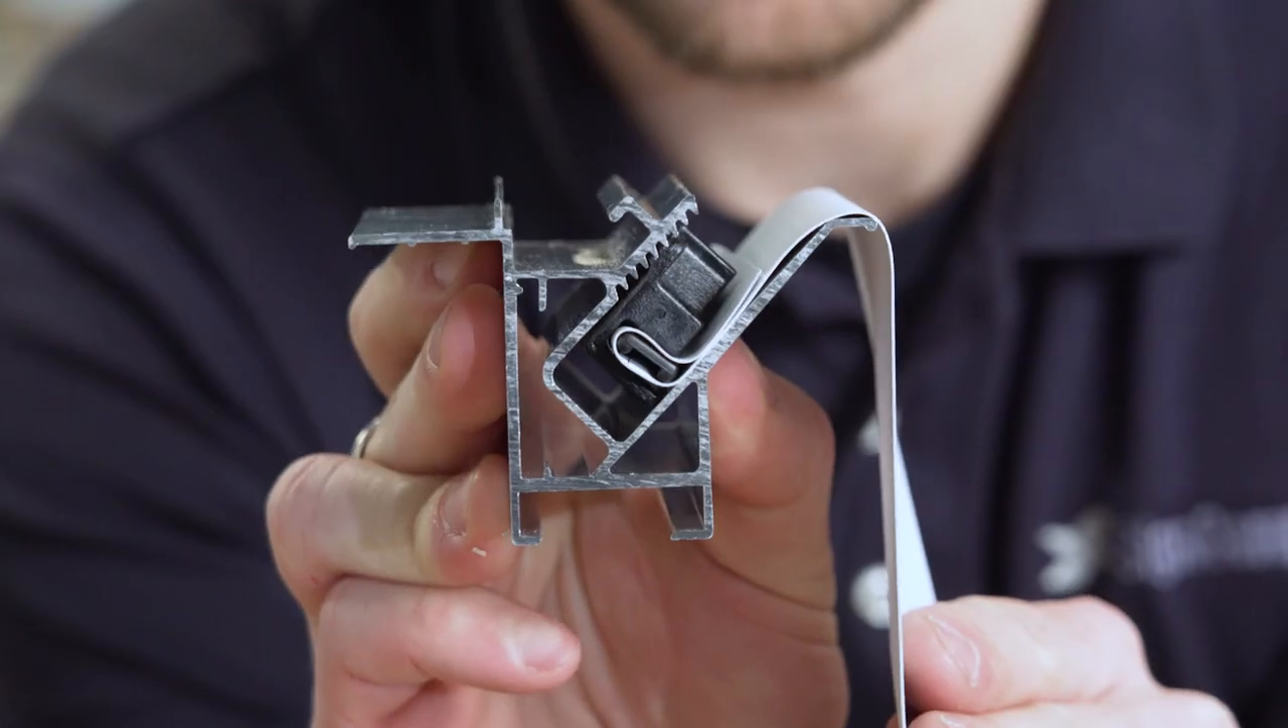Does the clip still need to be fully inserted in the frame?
No.